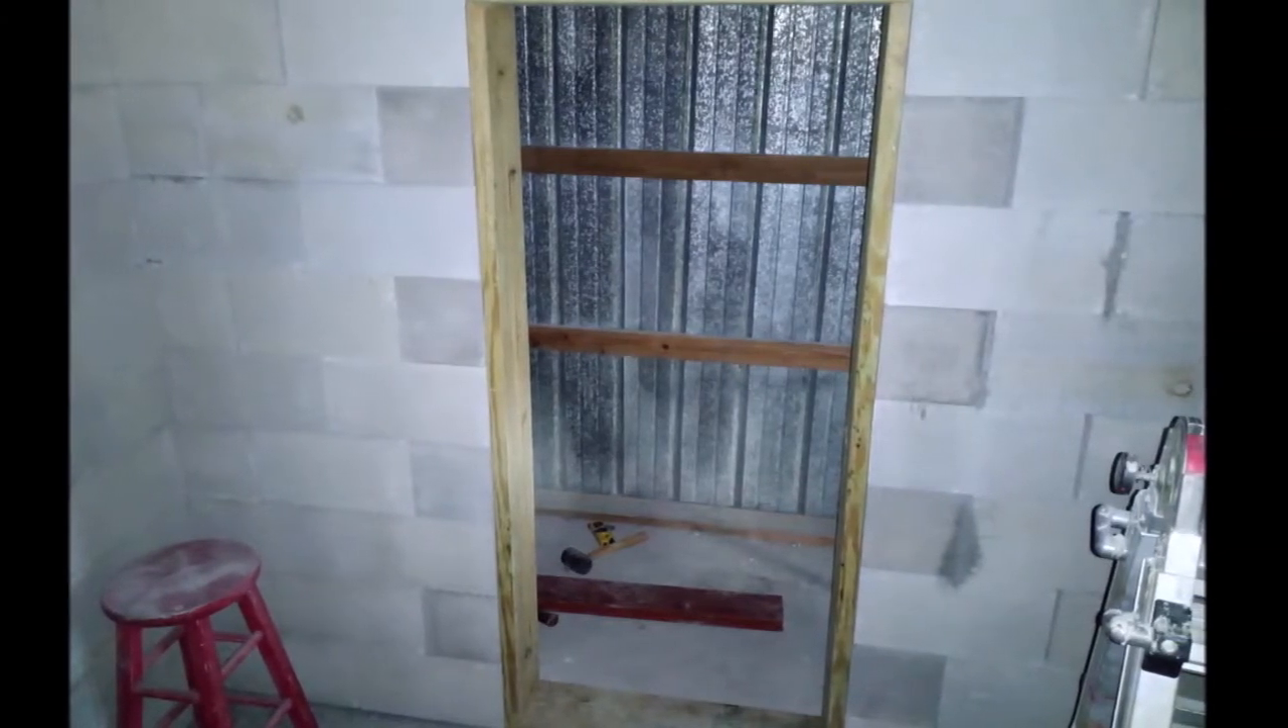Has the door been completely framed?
Yes.